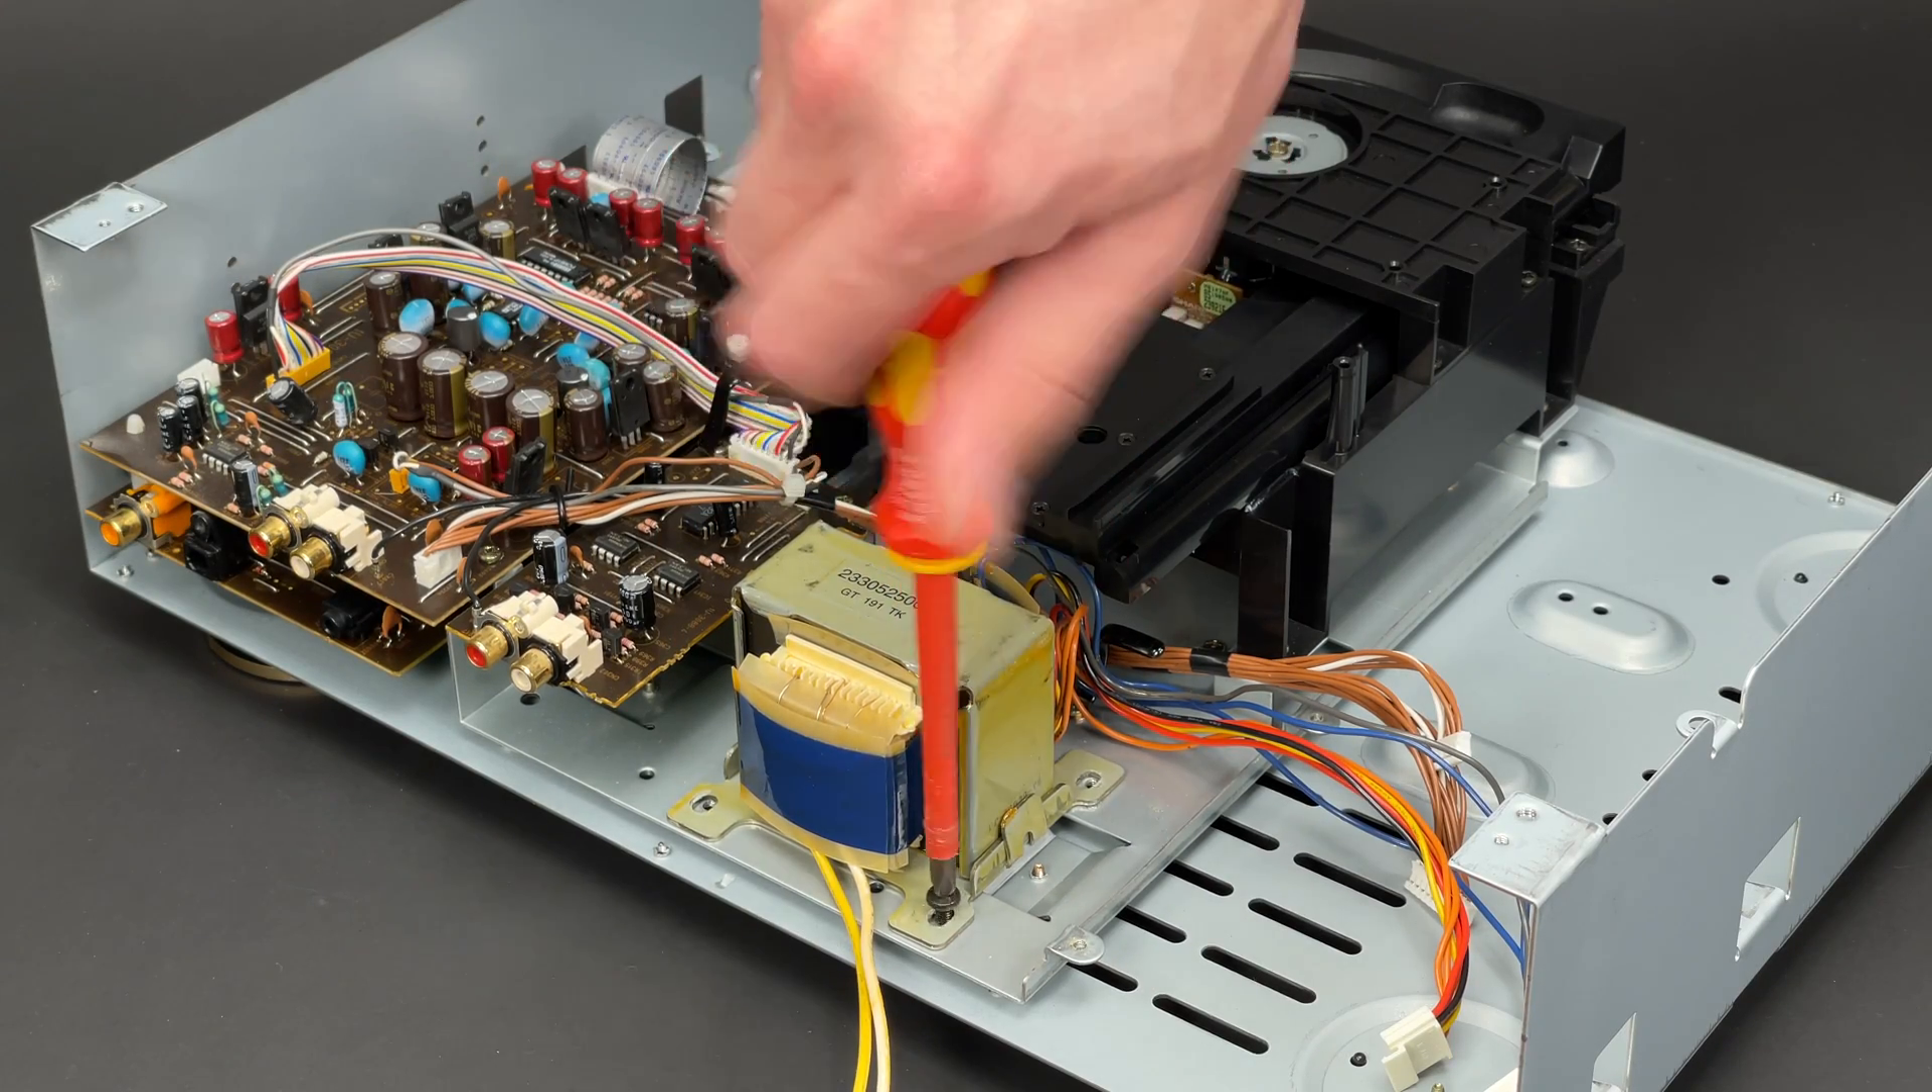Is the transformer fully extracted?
No.